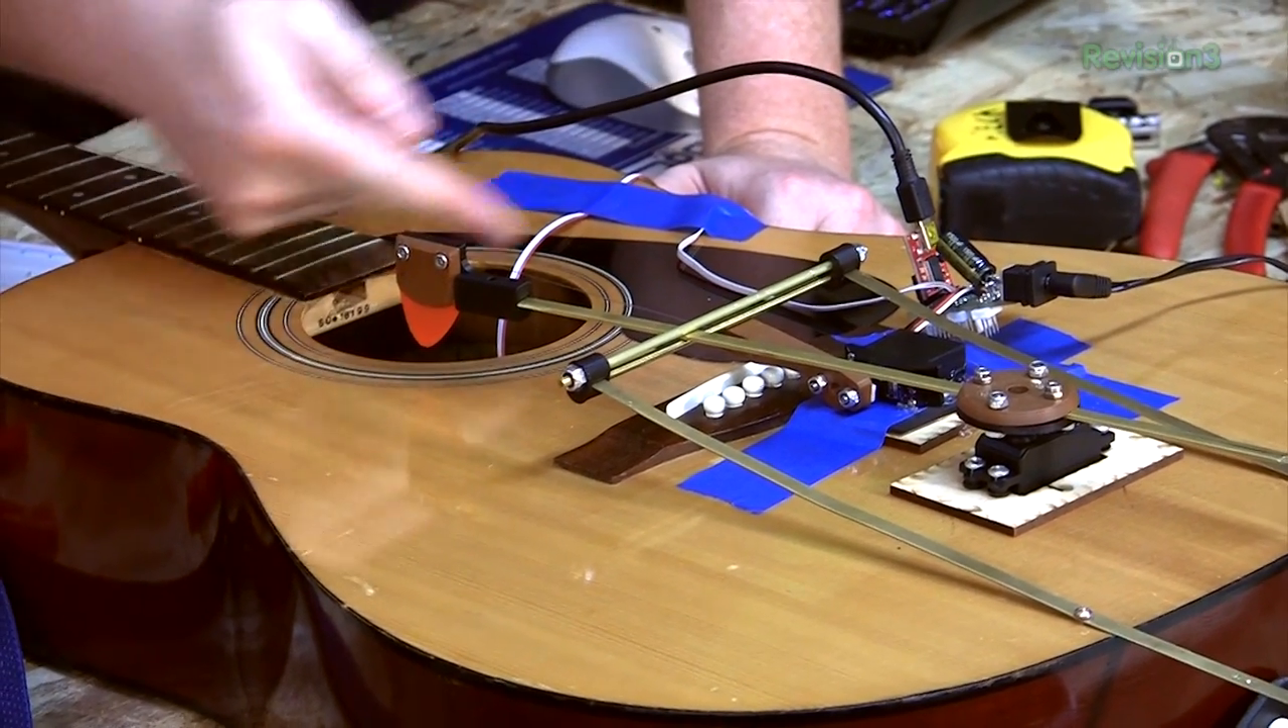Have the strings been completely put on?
No.